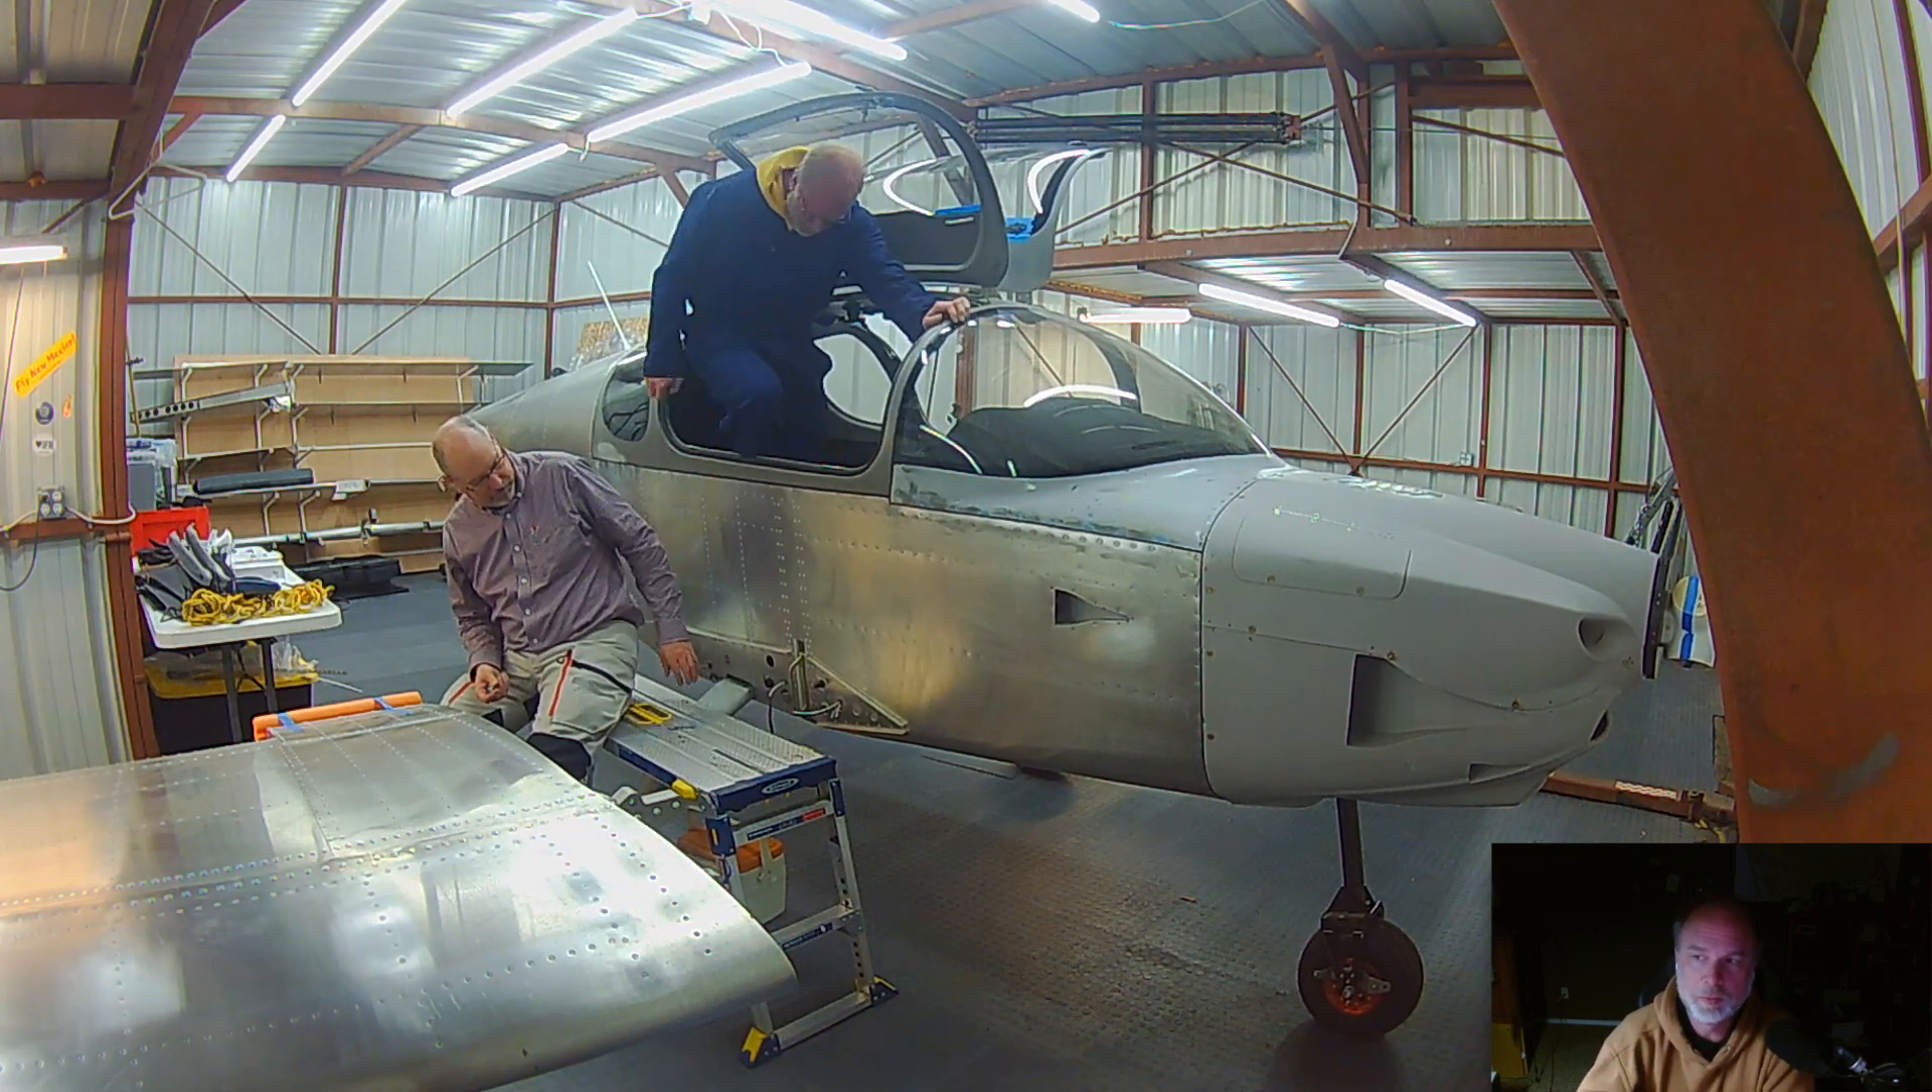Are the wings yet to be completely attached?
Yes.